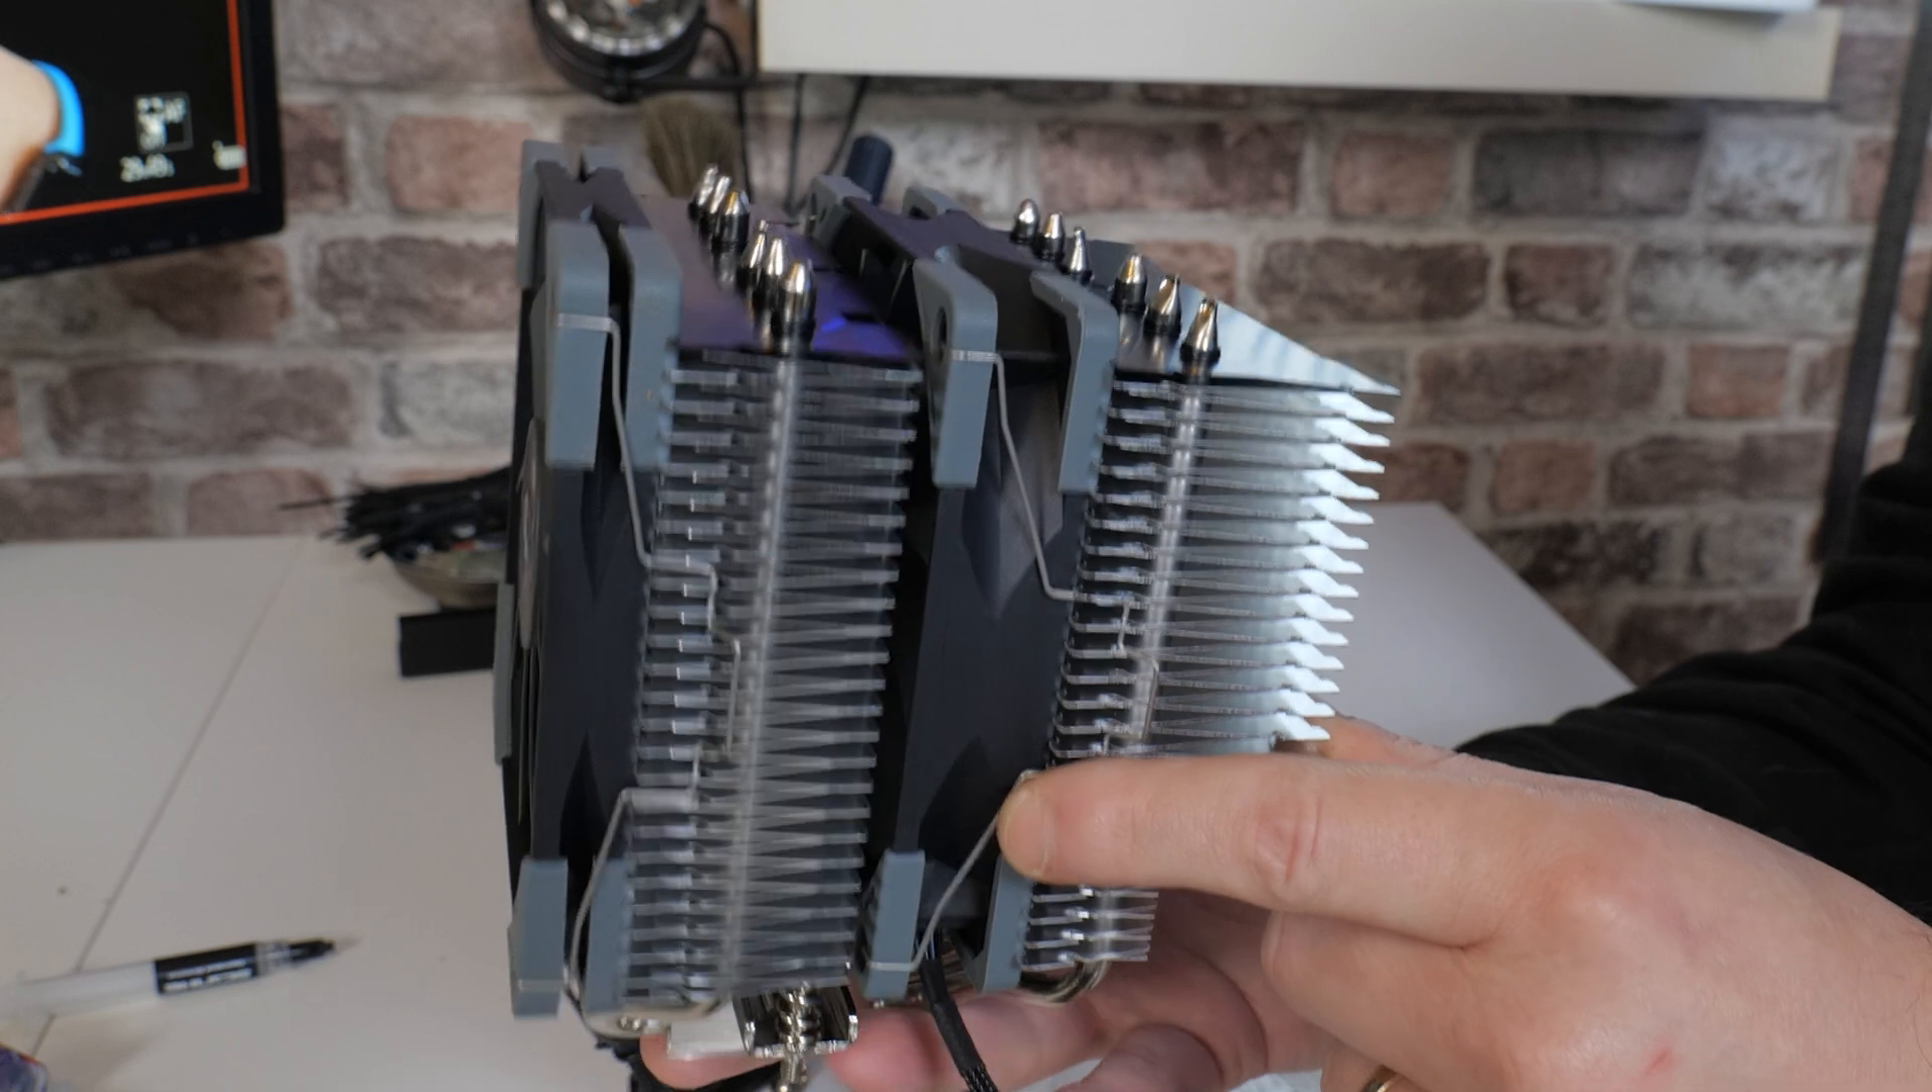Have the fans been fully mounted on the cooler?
Yes.